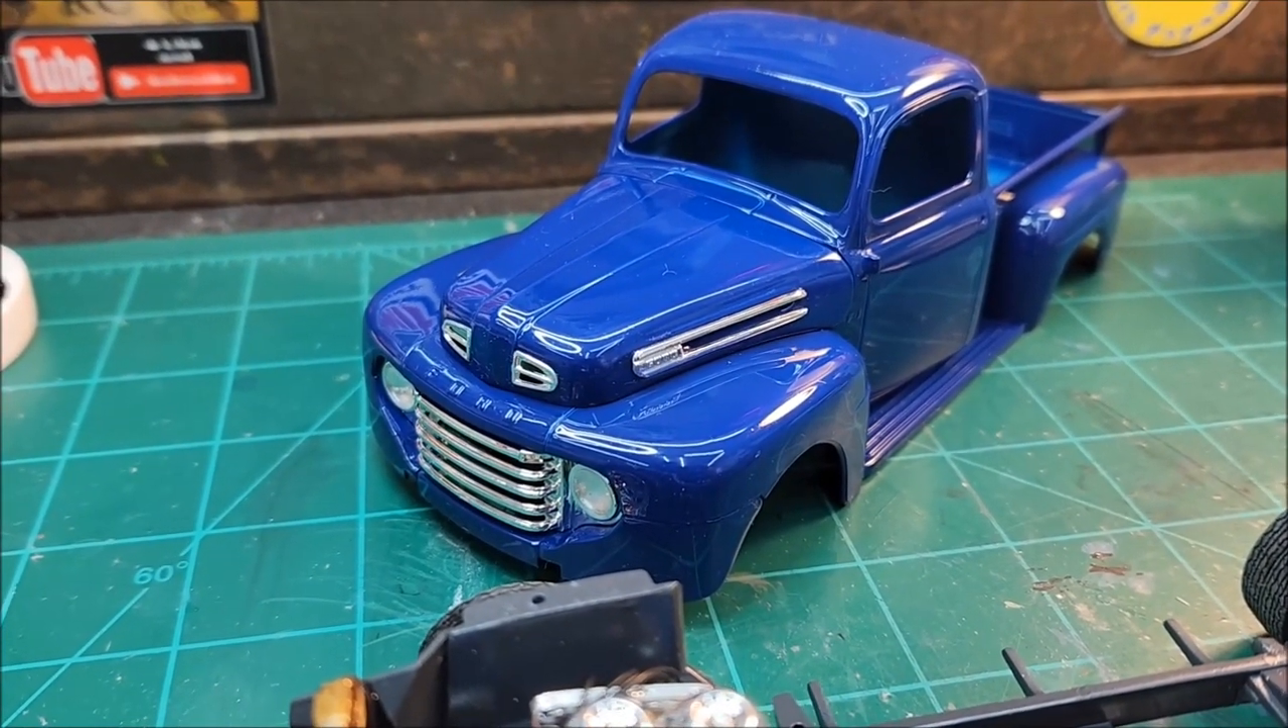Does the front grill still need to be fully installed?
No.